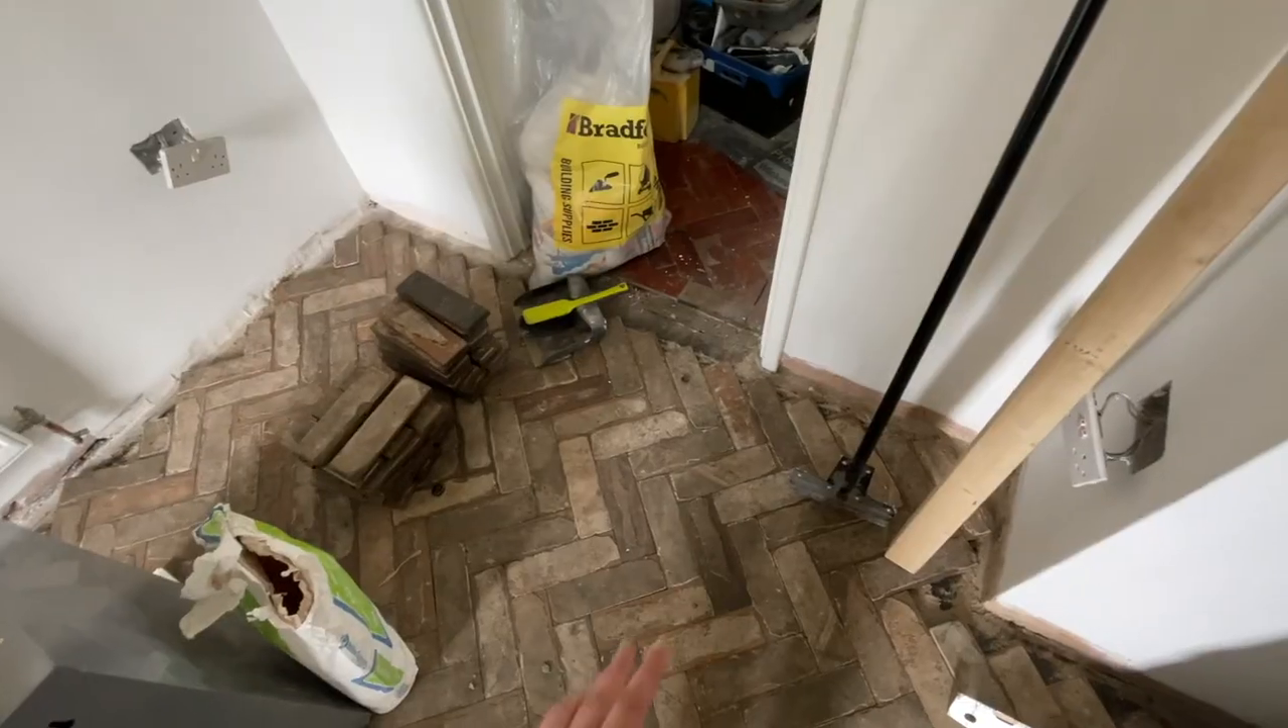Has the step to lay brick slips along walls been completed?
No.